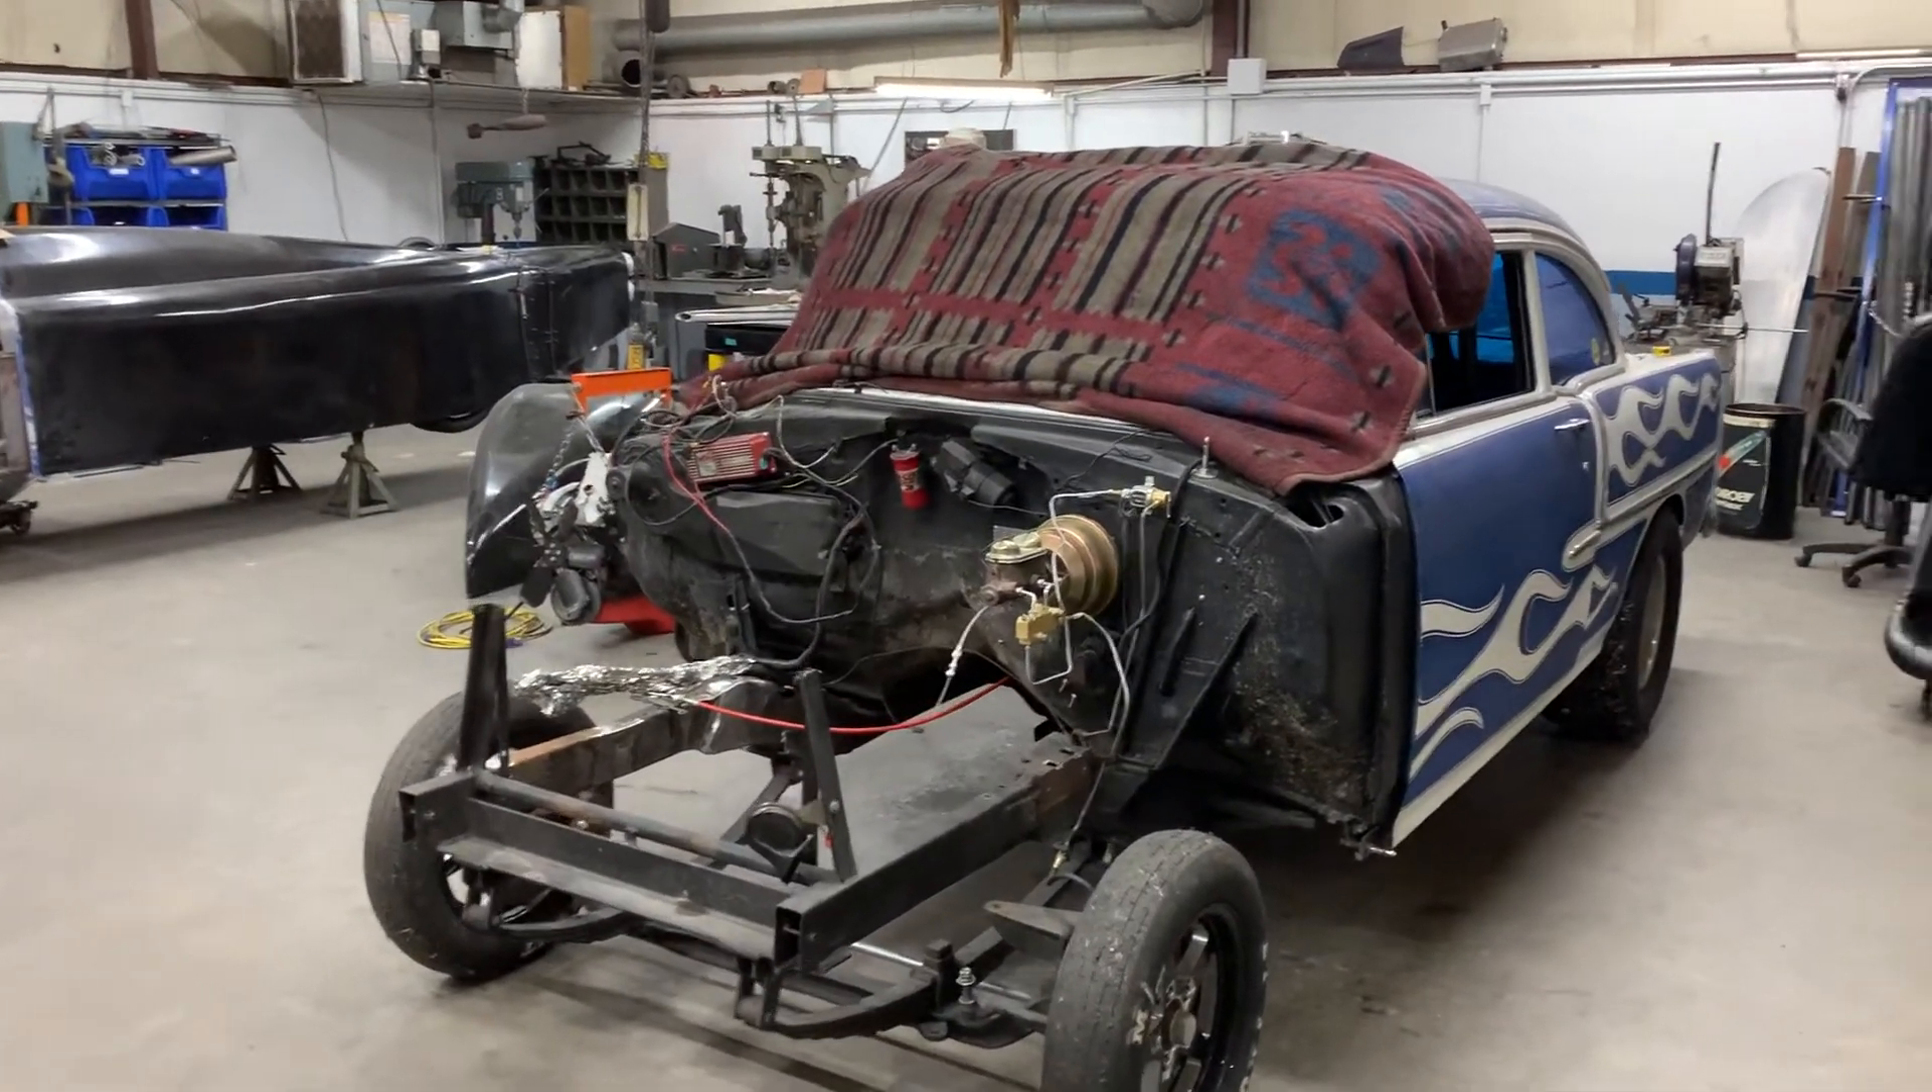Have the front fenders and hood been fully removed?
Yes.